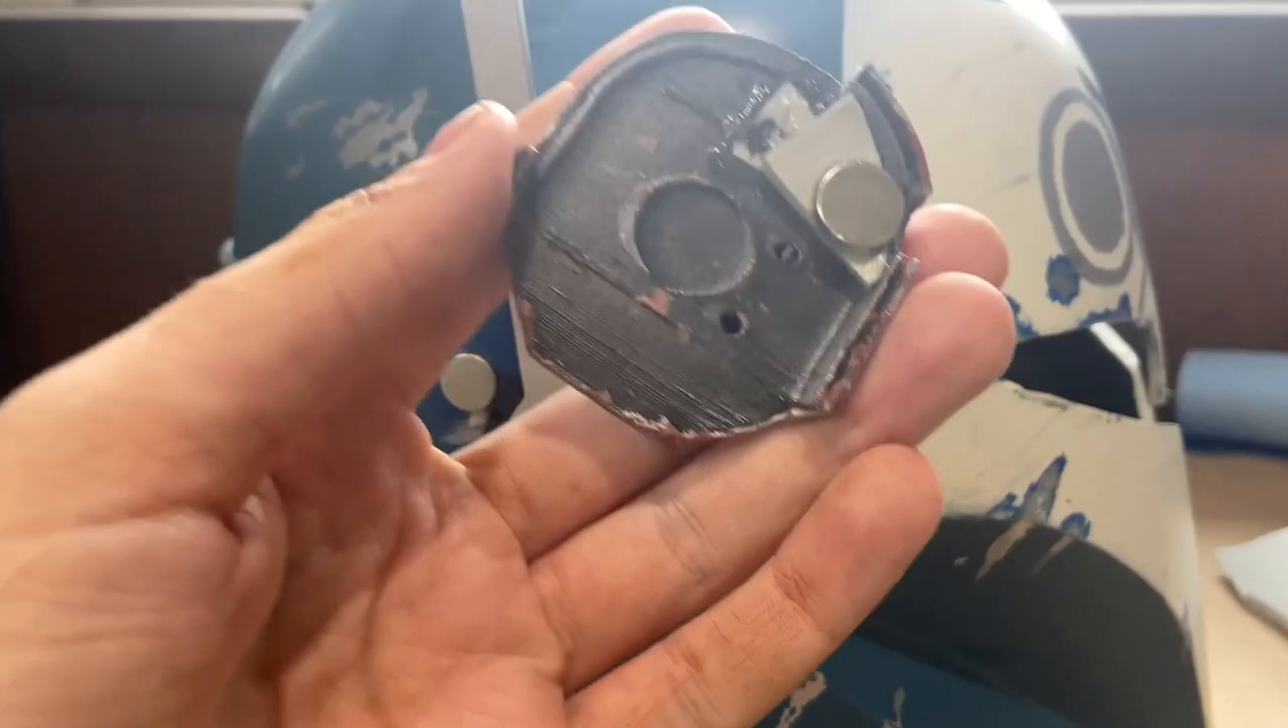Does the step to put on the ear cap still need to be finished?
Yes.